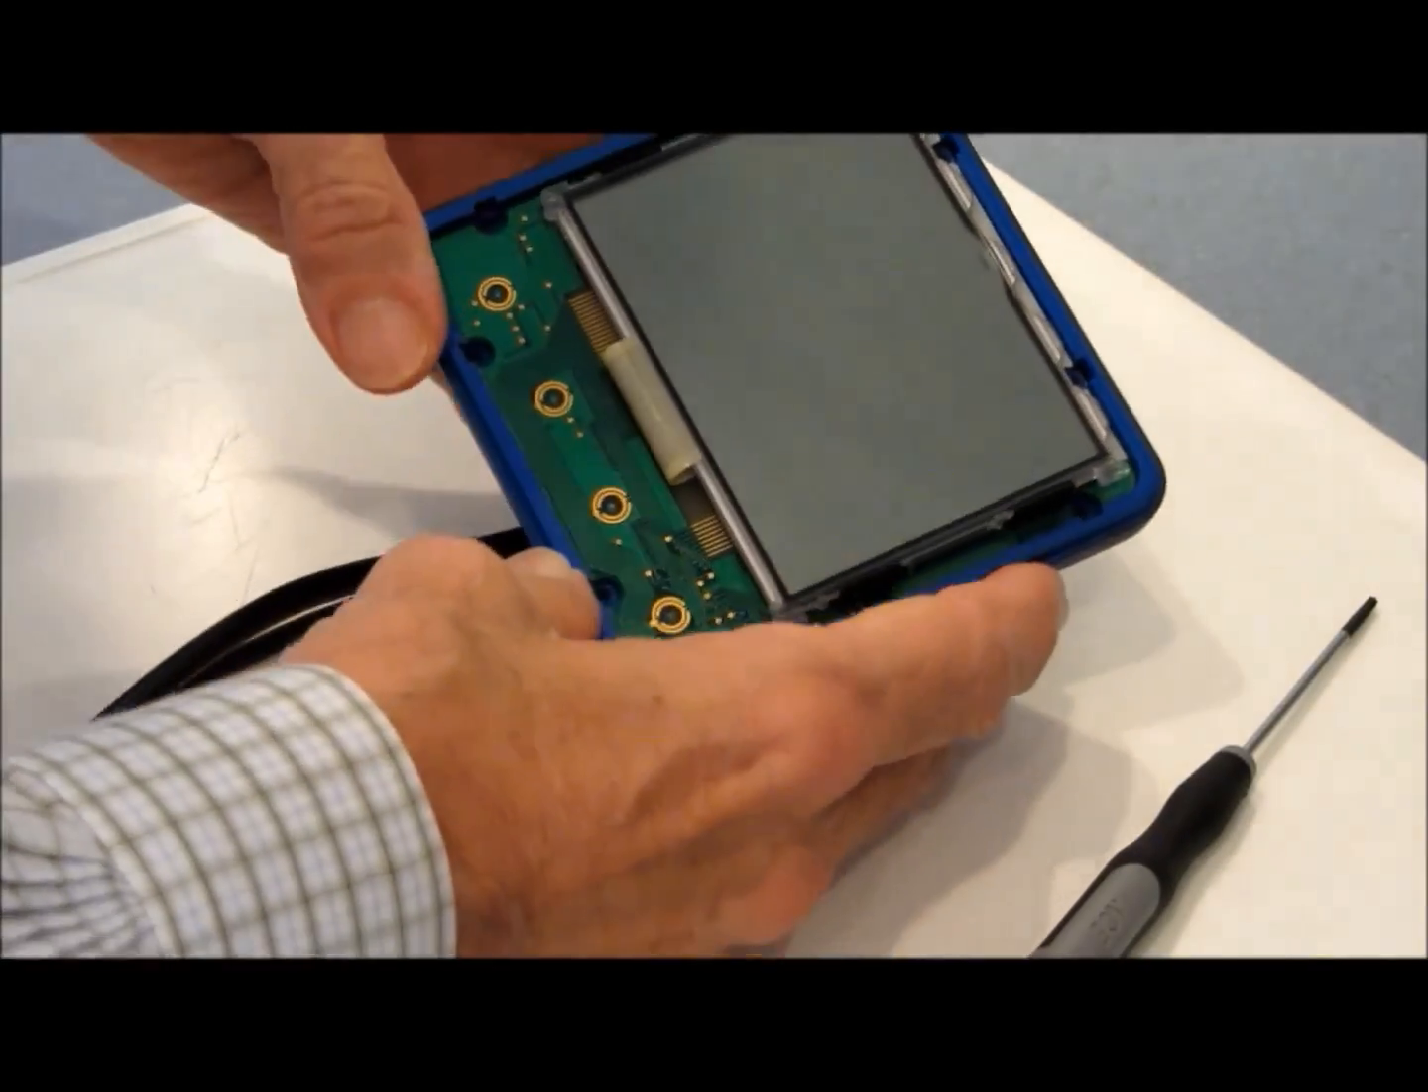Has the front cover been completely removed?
Yes.